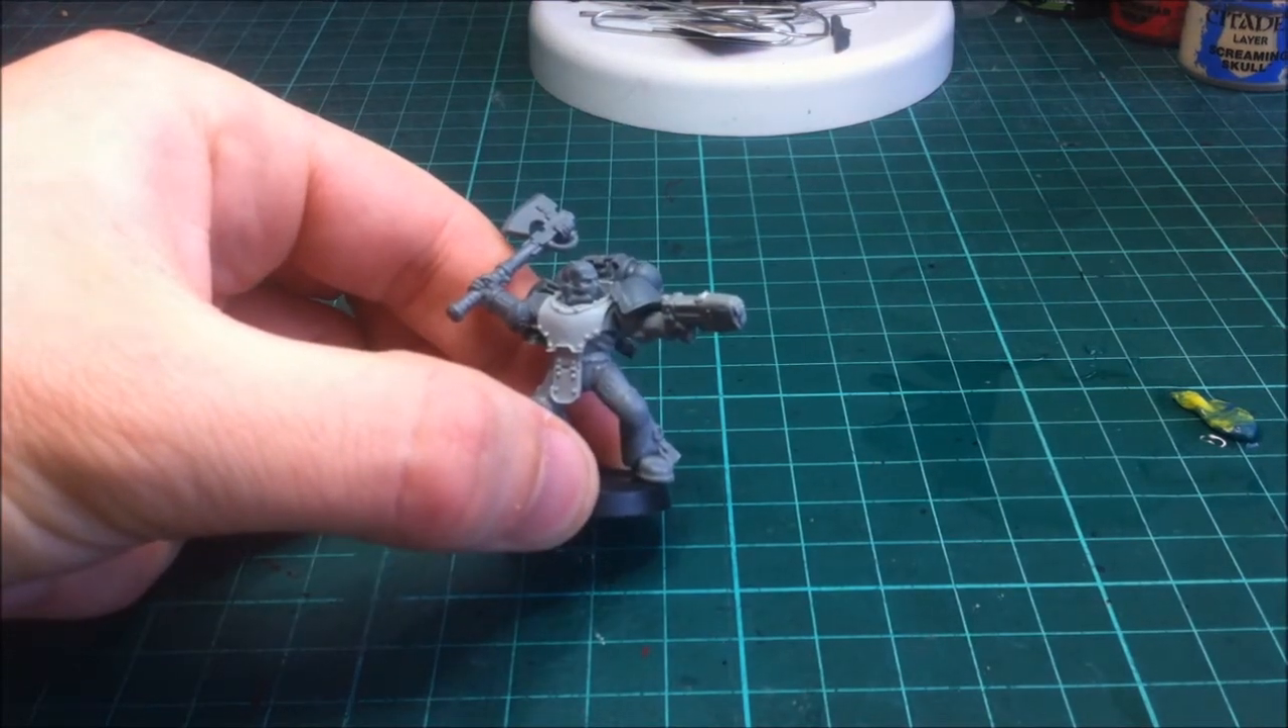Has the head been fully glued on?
Yes.